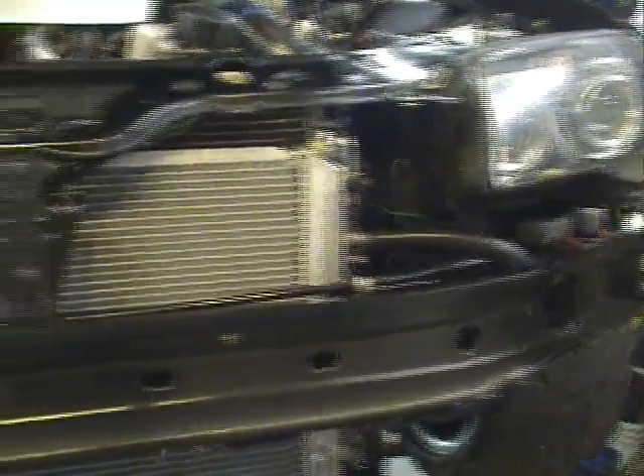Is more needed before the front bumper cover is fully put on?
Yes.